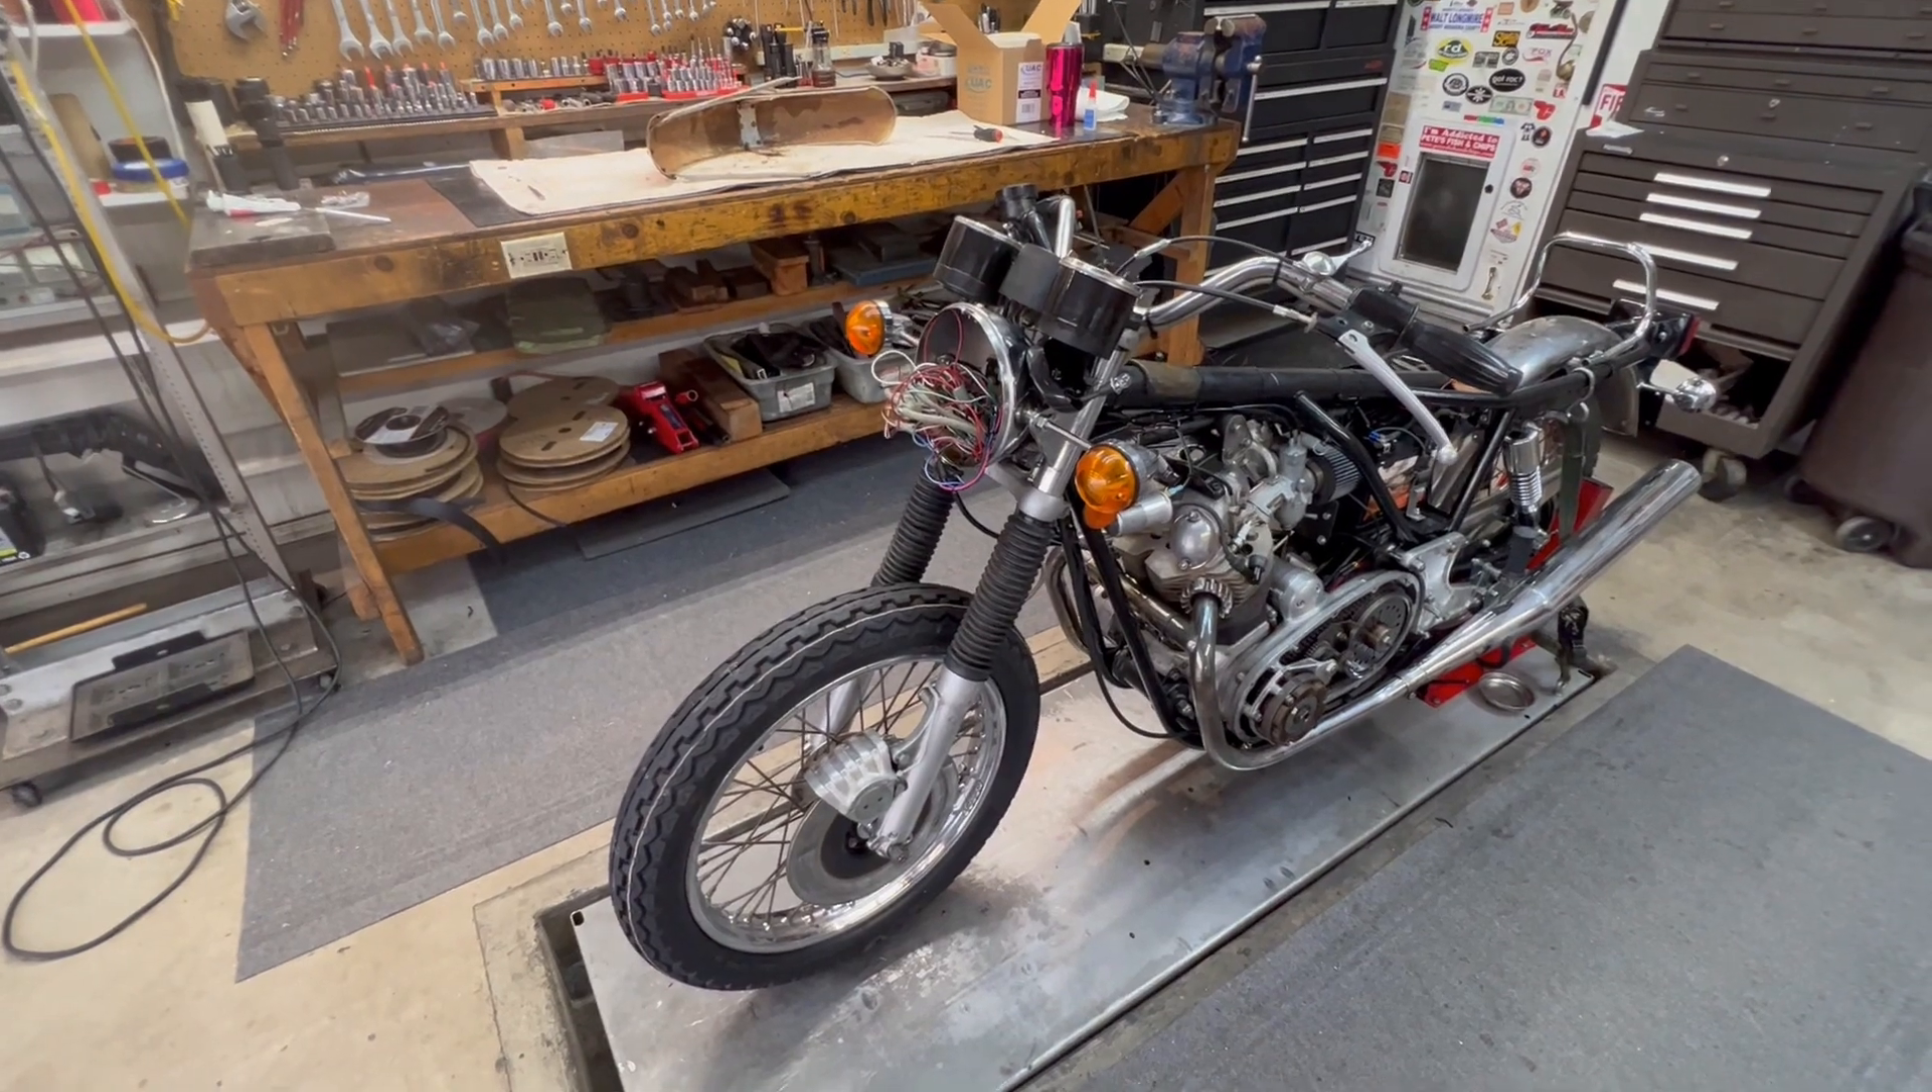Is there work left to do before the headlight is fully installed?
Yes.